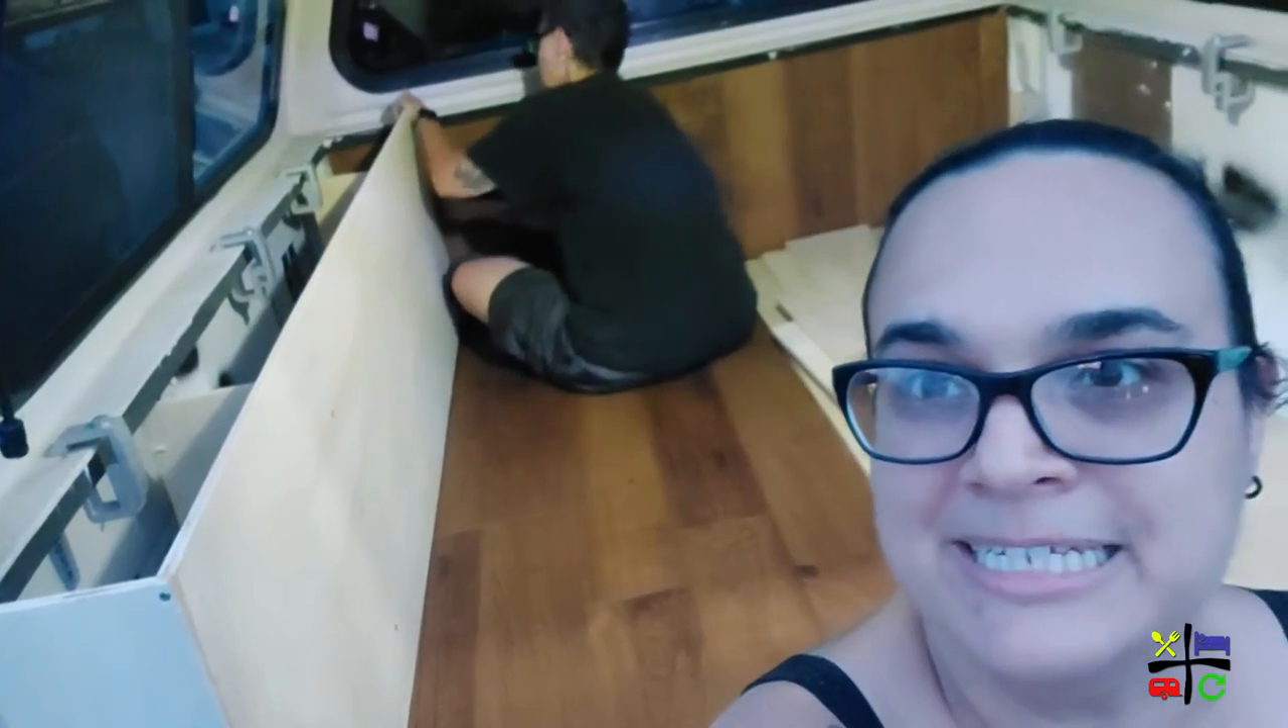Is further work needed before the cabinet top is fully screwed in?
Yes.